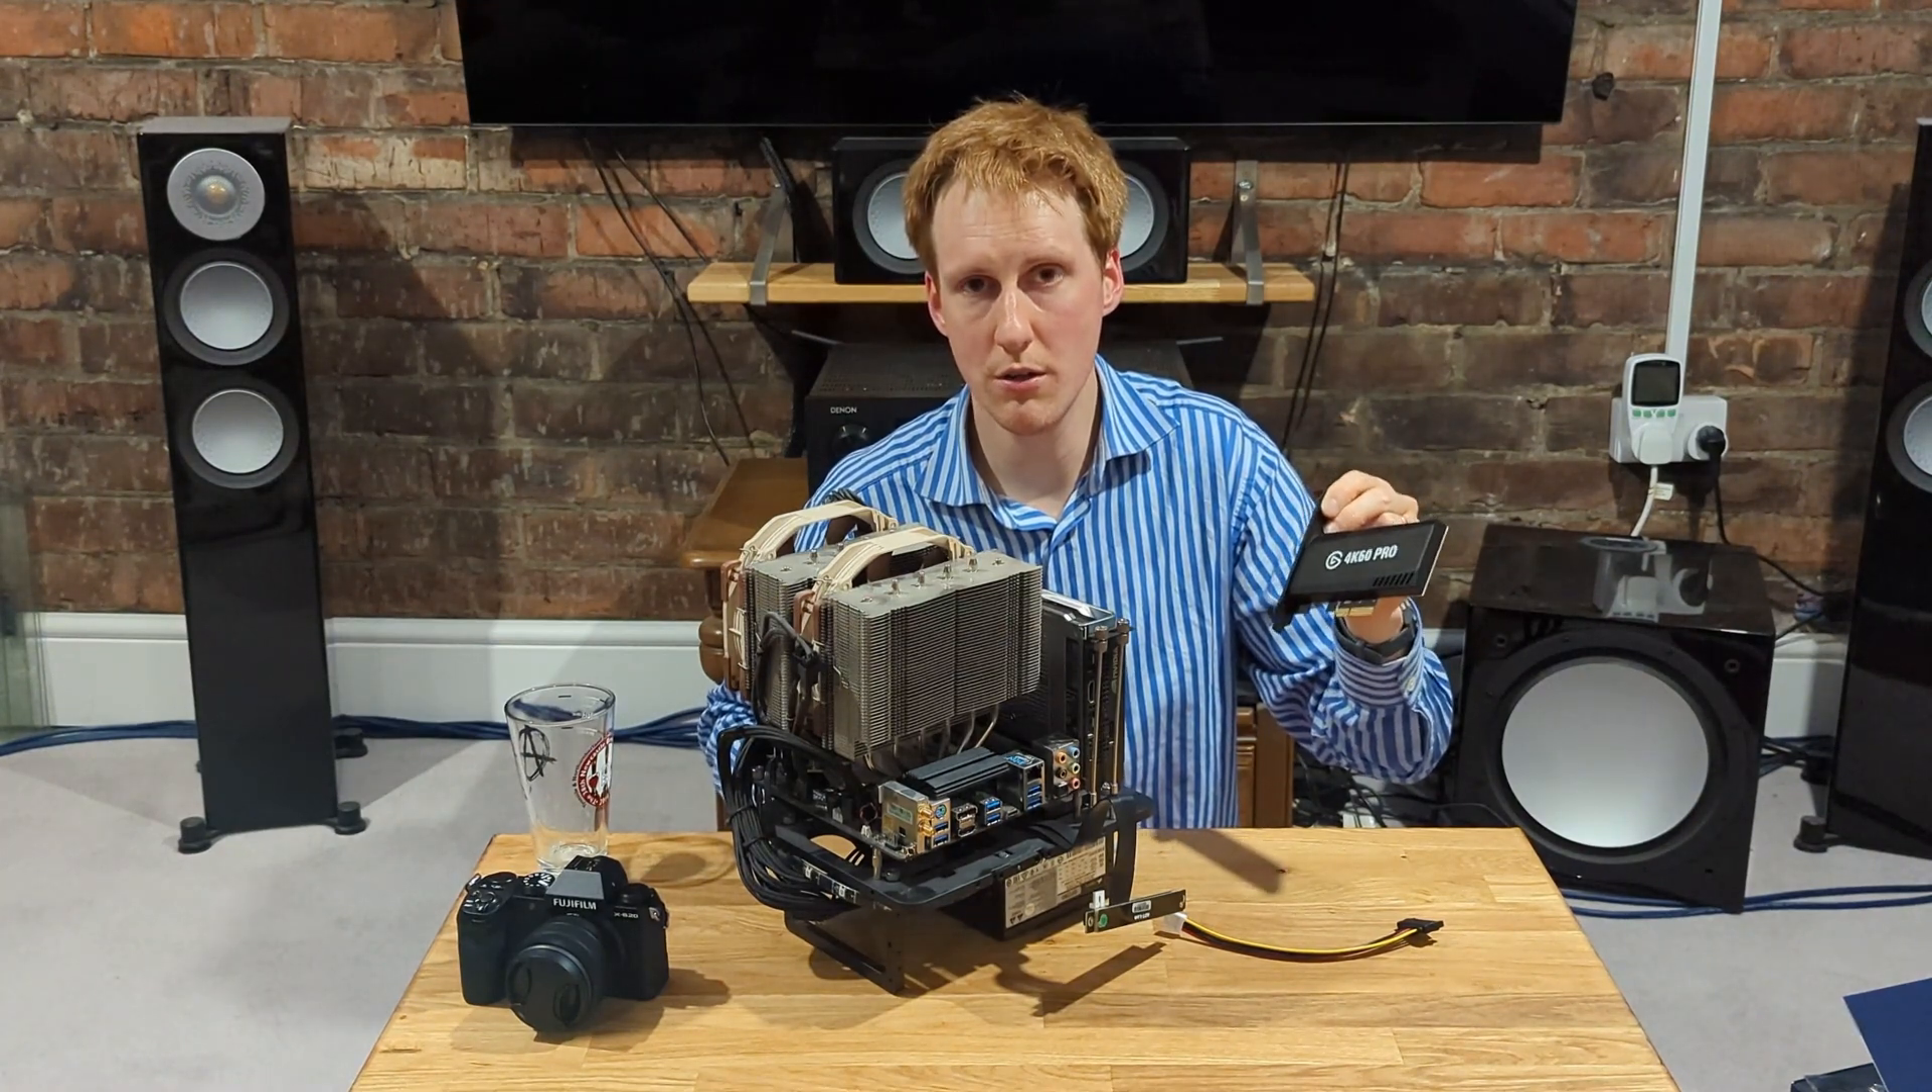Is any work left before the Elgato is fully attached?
Yes.